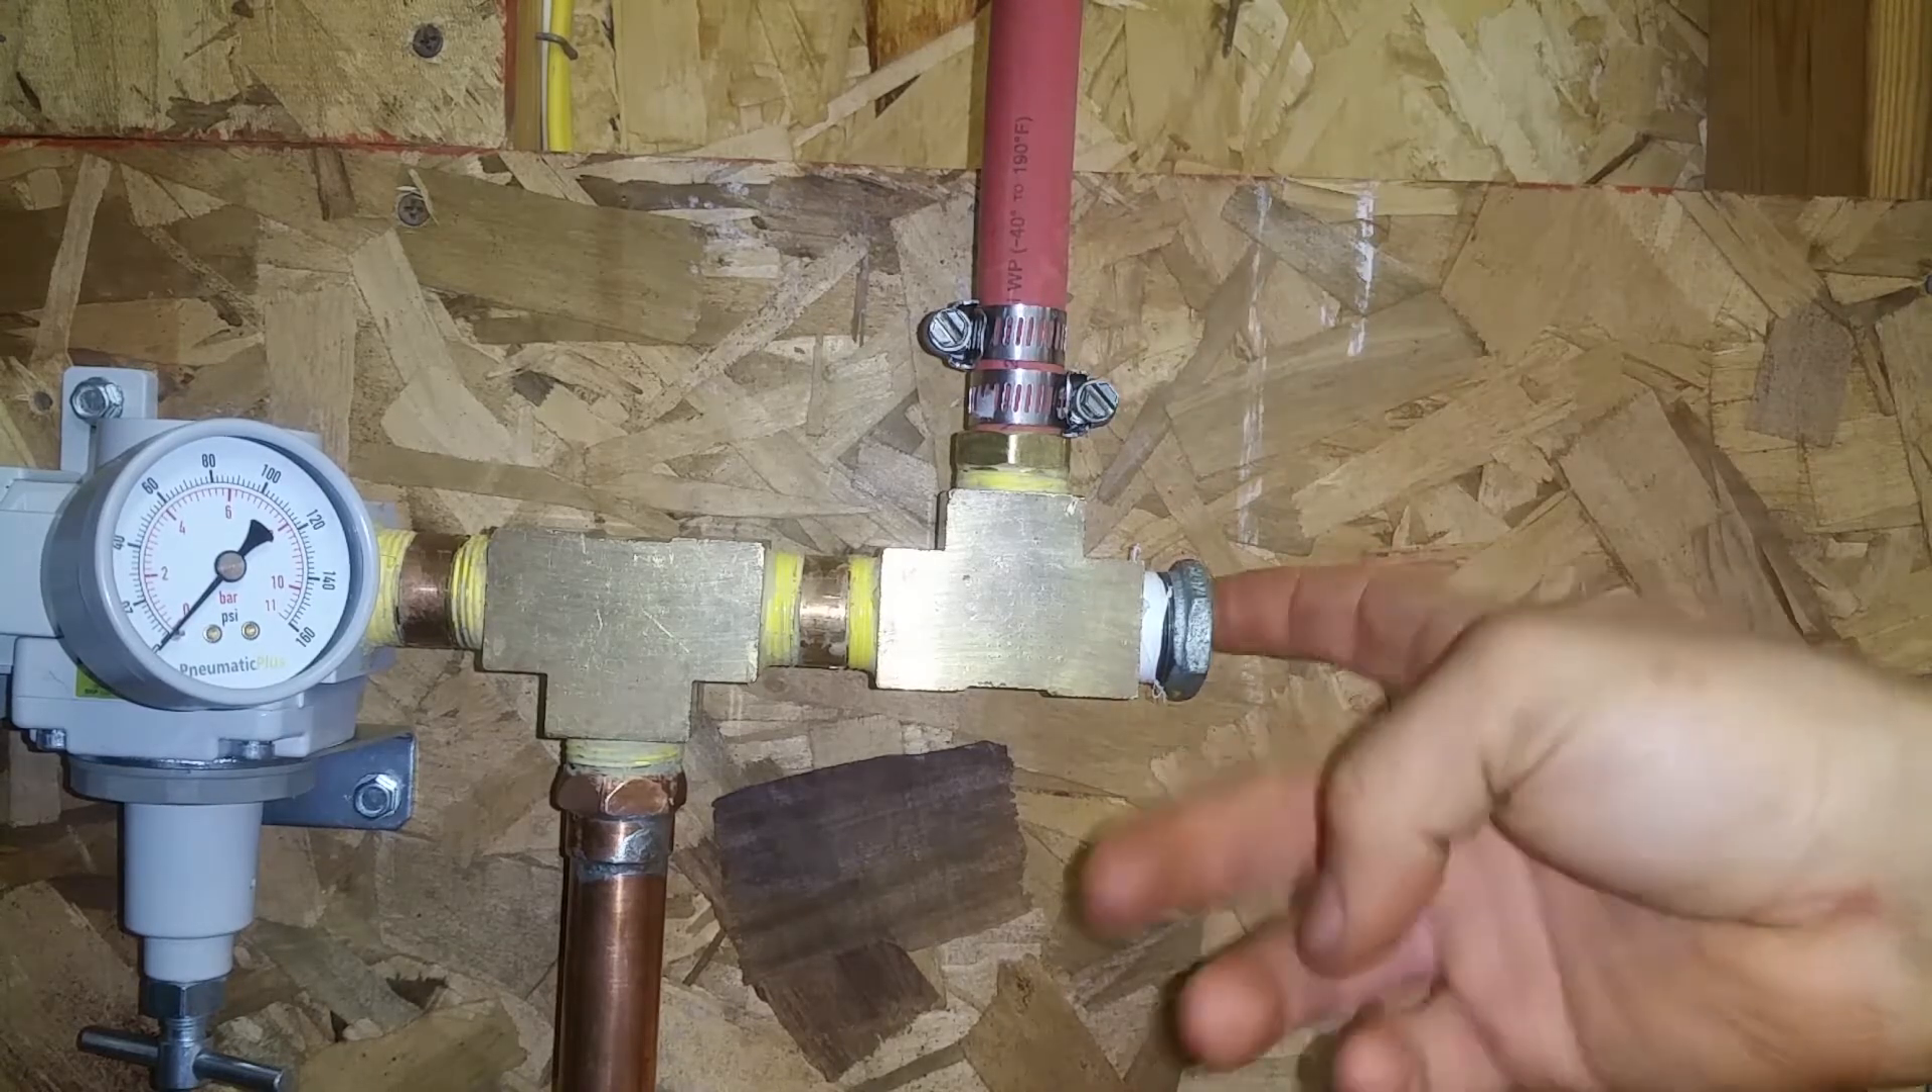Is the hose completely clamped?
Yes.